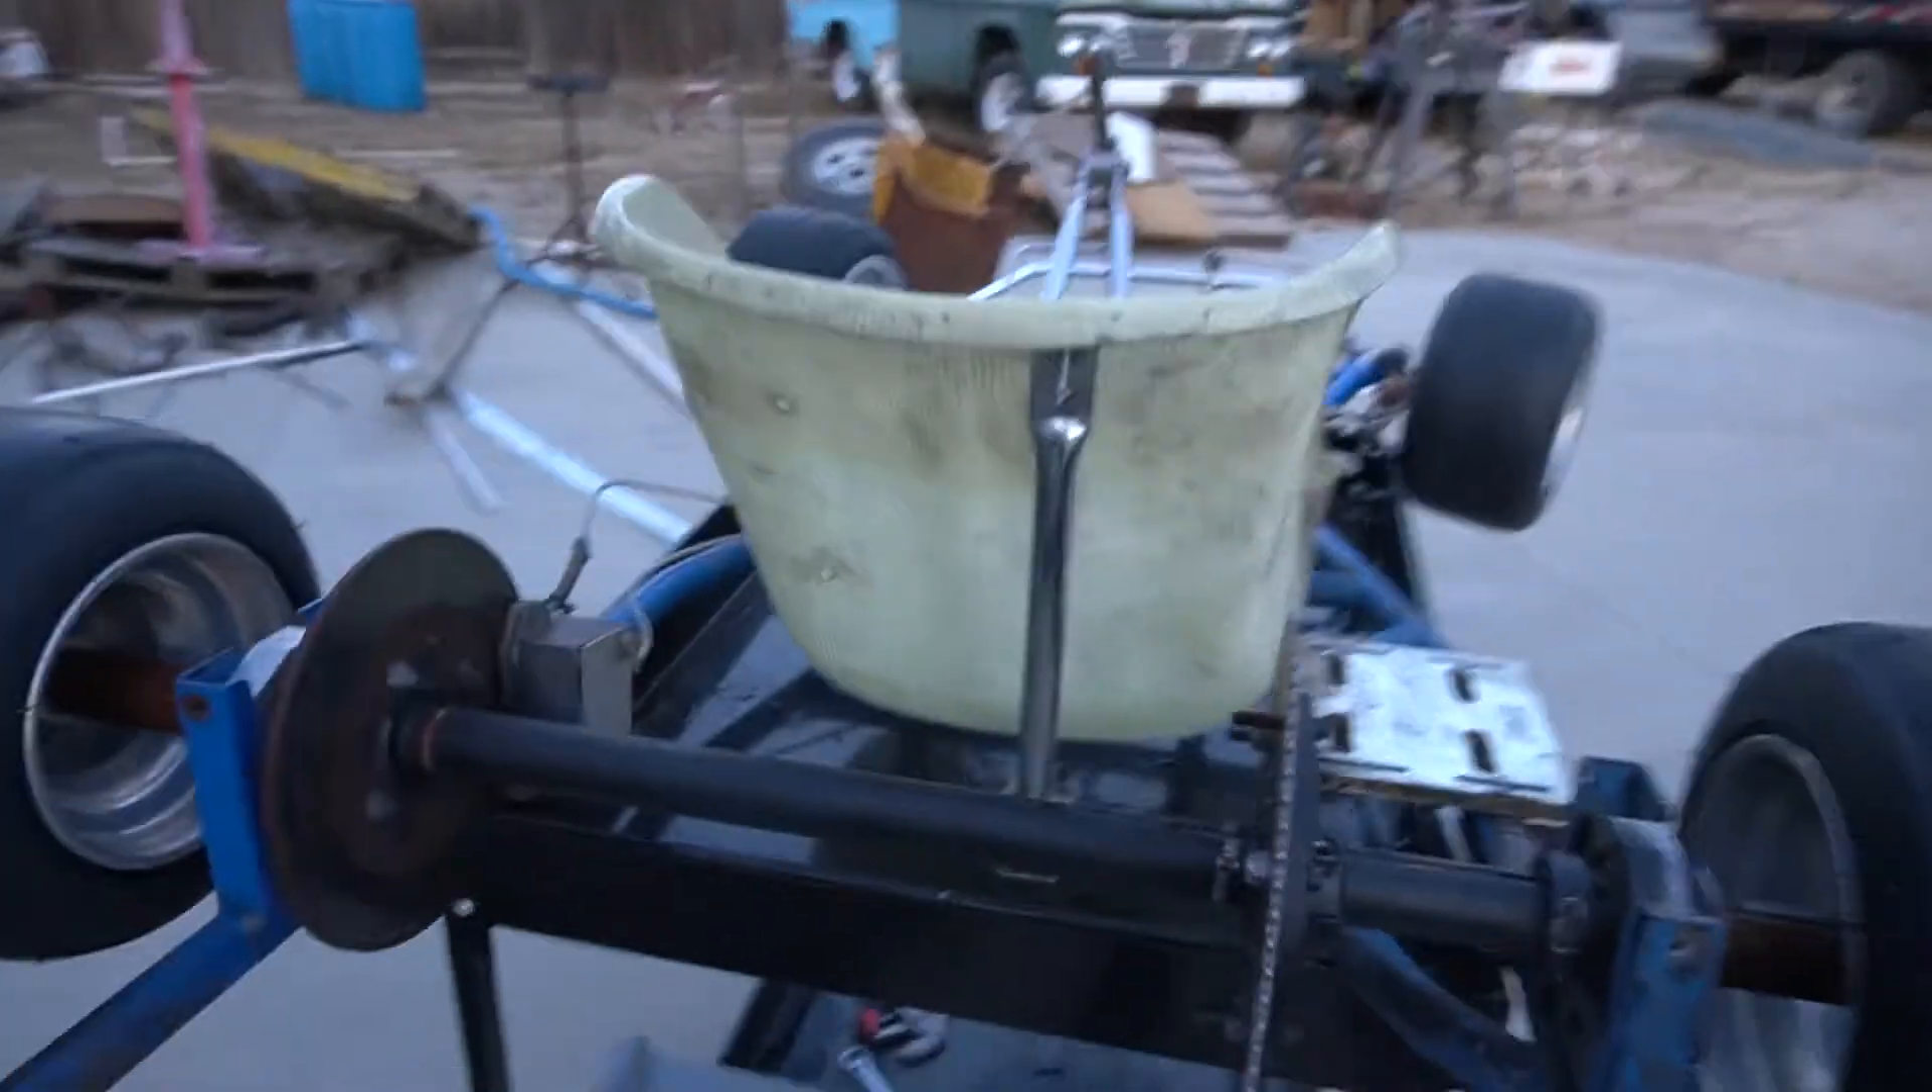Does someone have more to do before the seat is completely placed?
No.